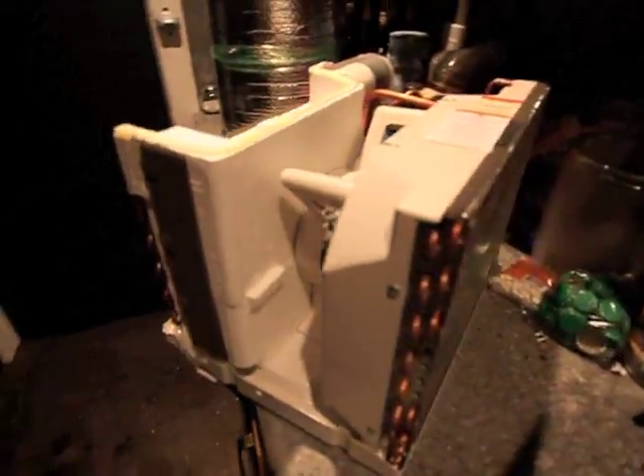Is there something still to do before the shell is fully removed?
No.